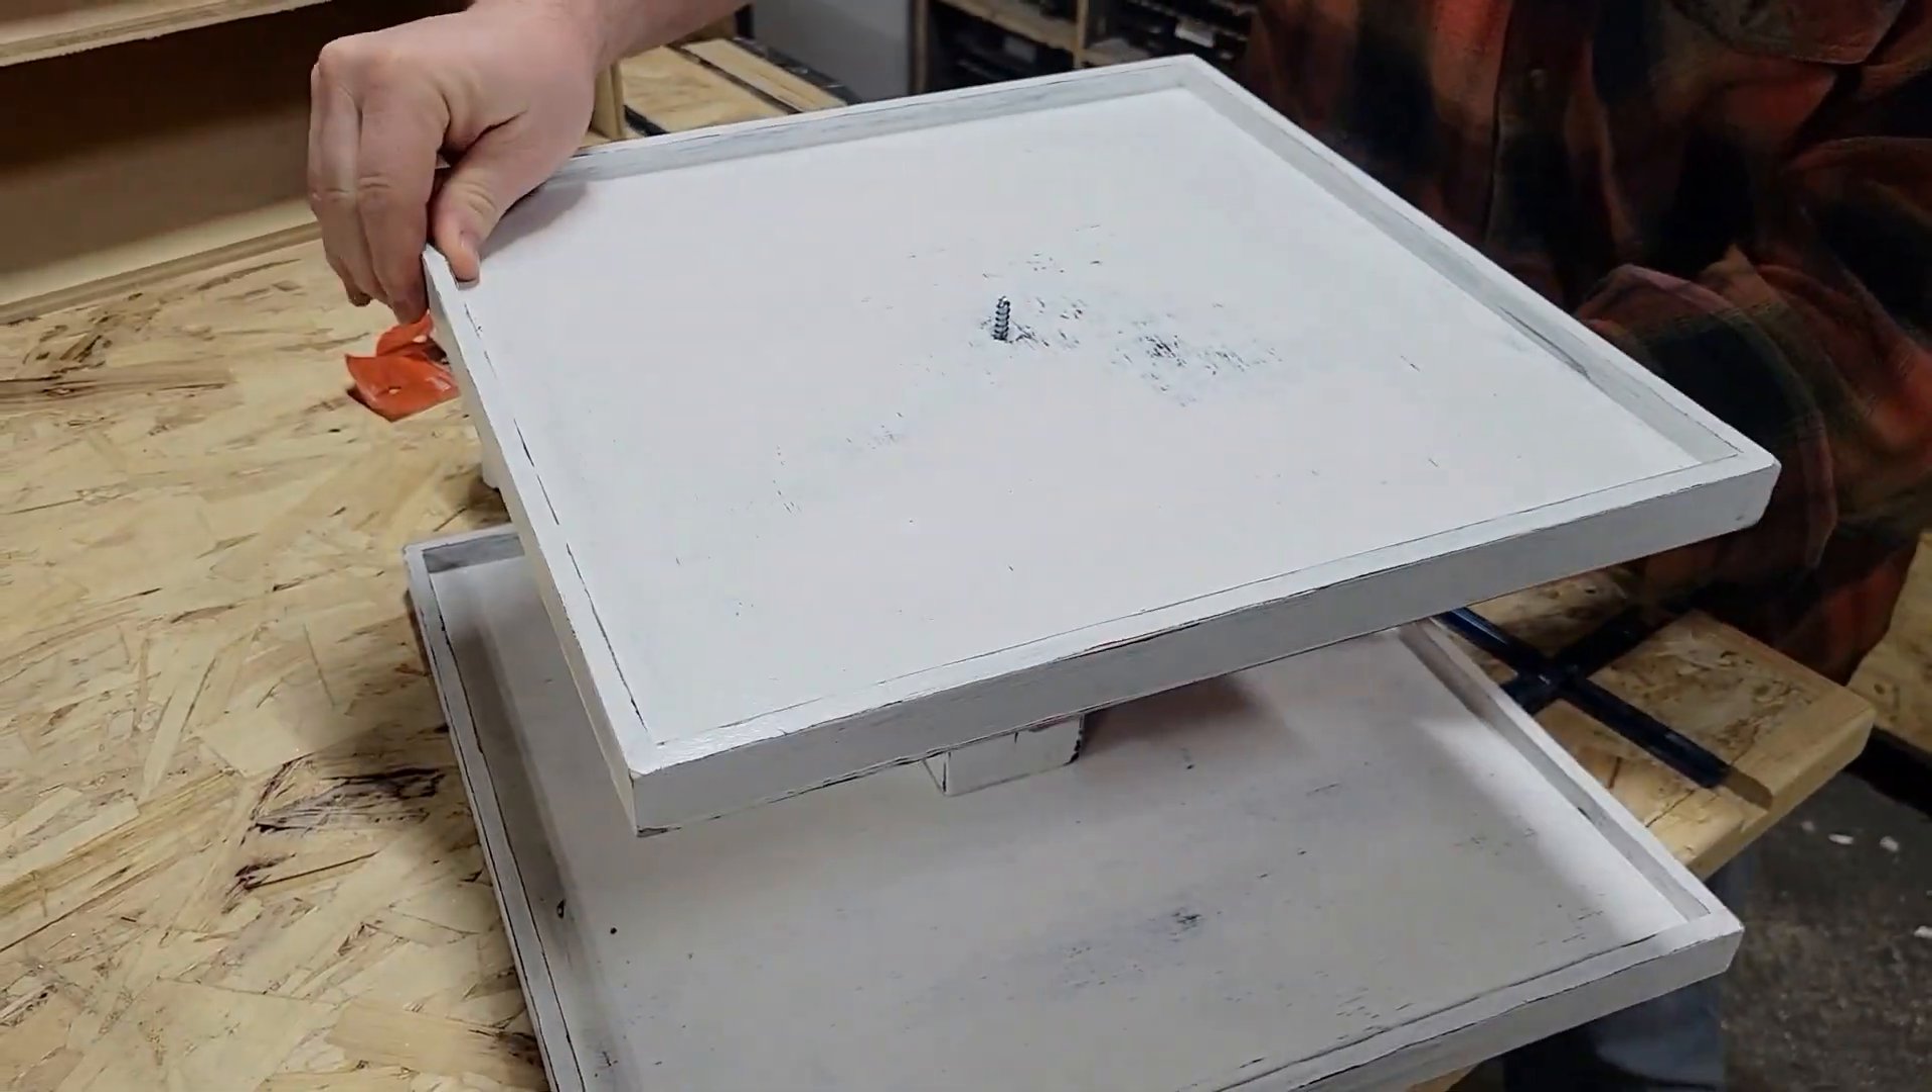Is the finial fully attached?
No.